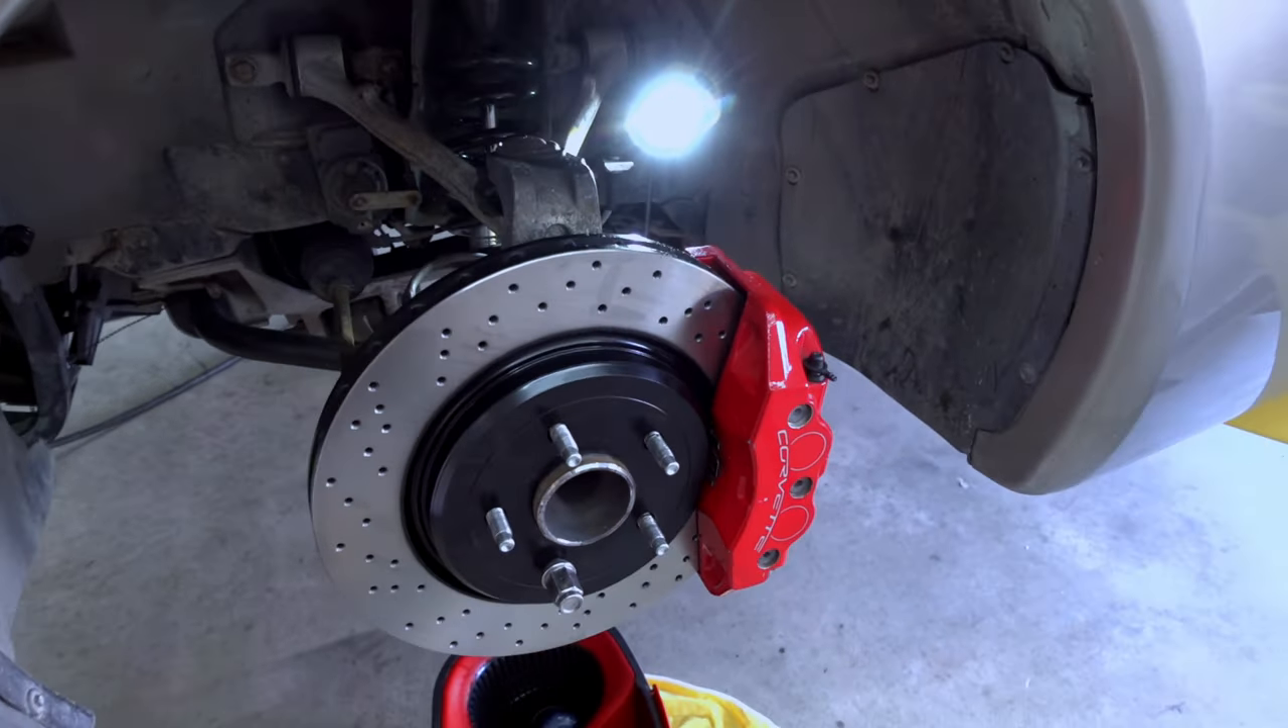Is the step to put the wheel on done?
No.